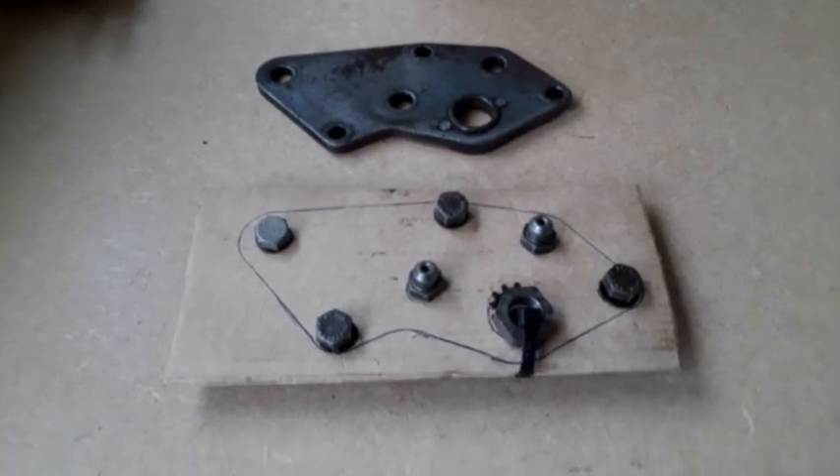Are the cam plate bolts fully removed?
Yes.